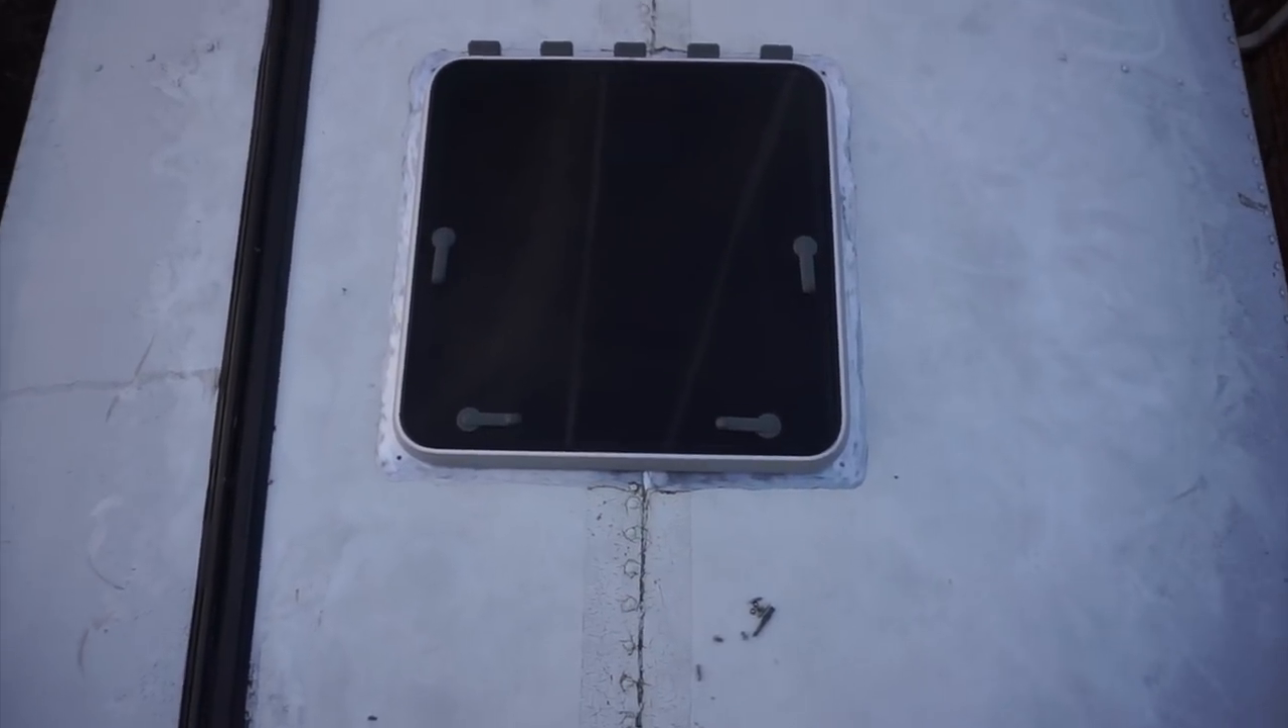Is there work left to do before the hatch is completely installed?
No.